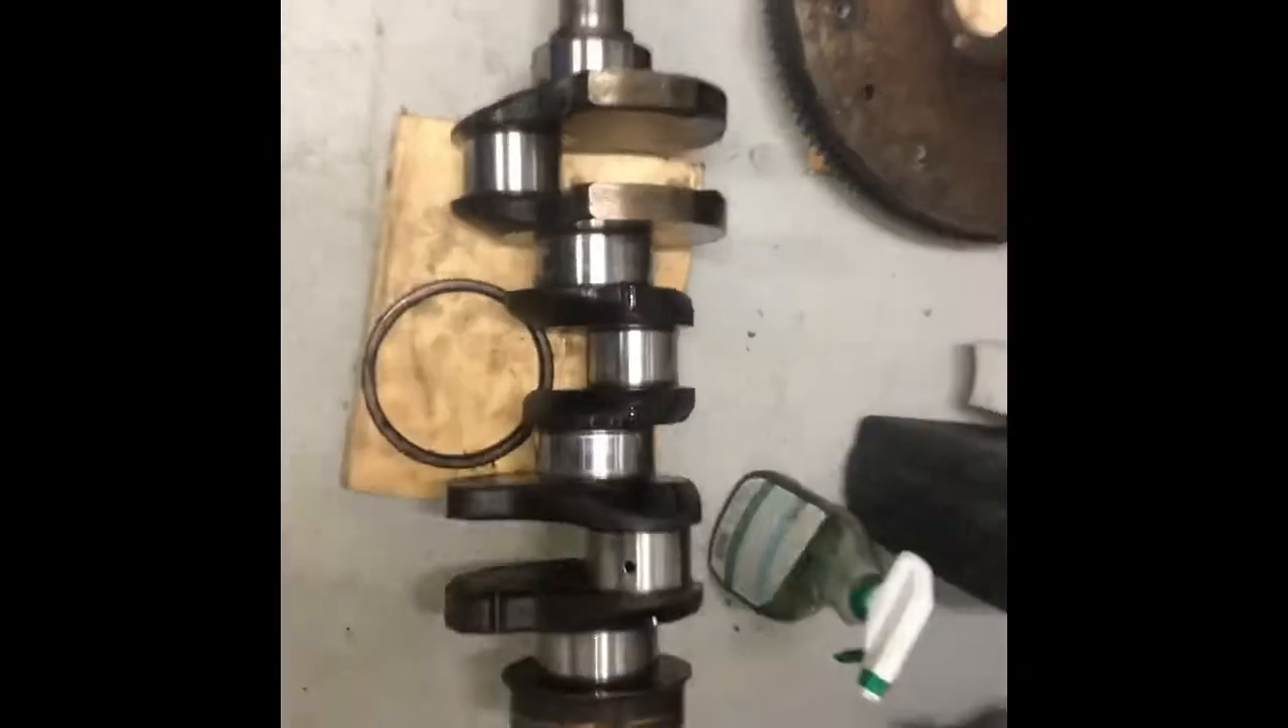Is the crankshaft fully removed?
Yes.